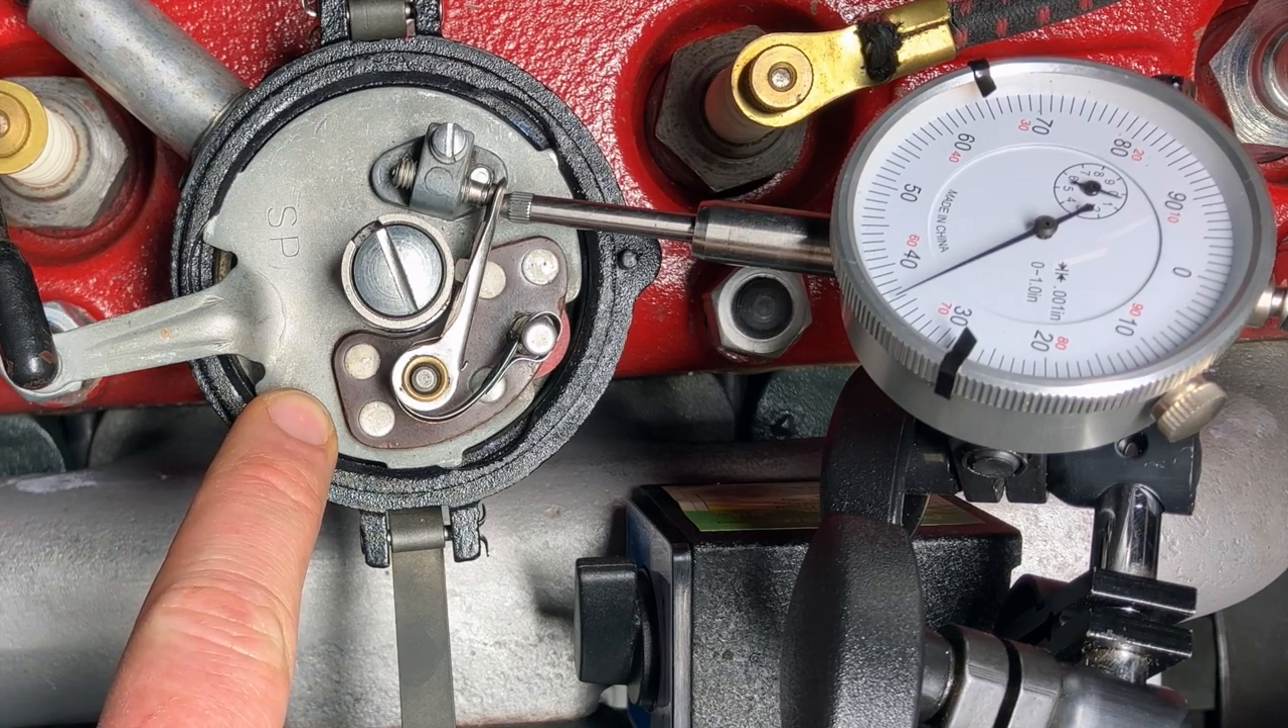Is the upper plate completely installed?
Yes.